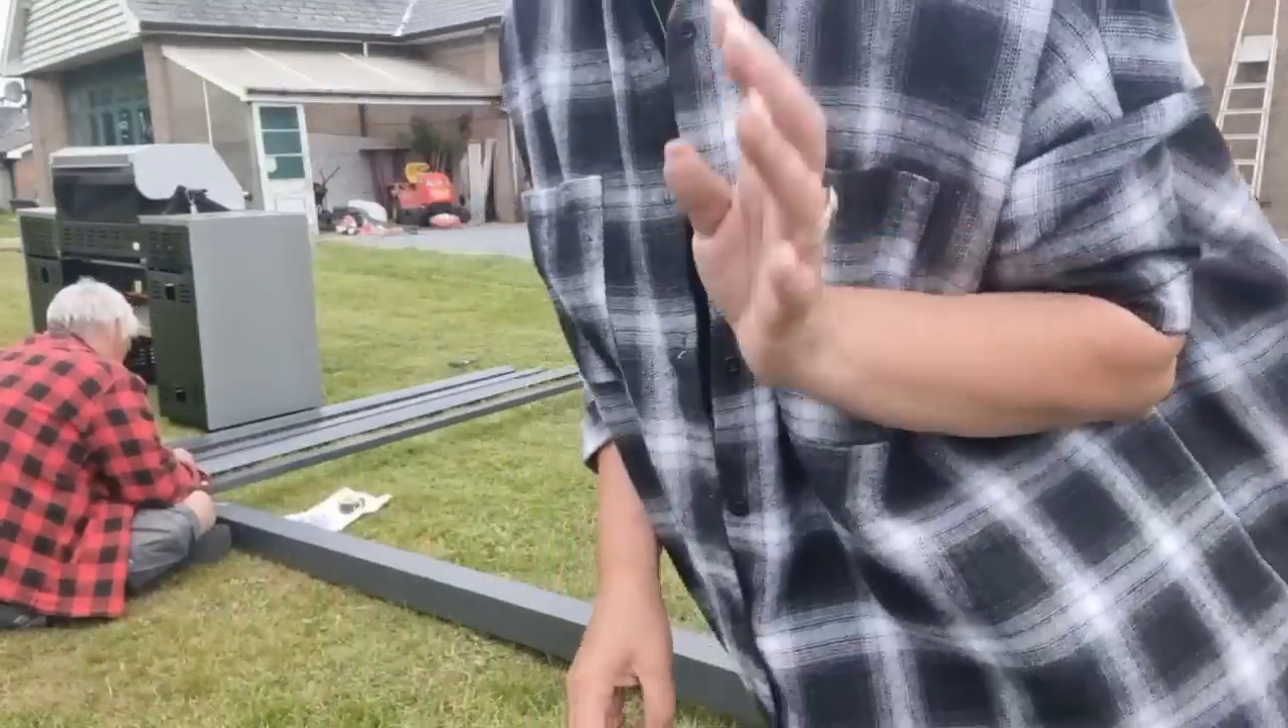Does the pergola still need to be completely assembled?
Yes.